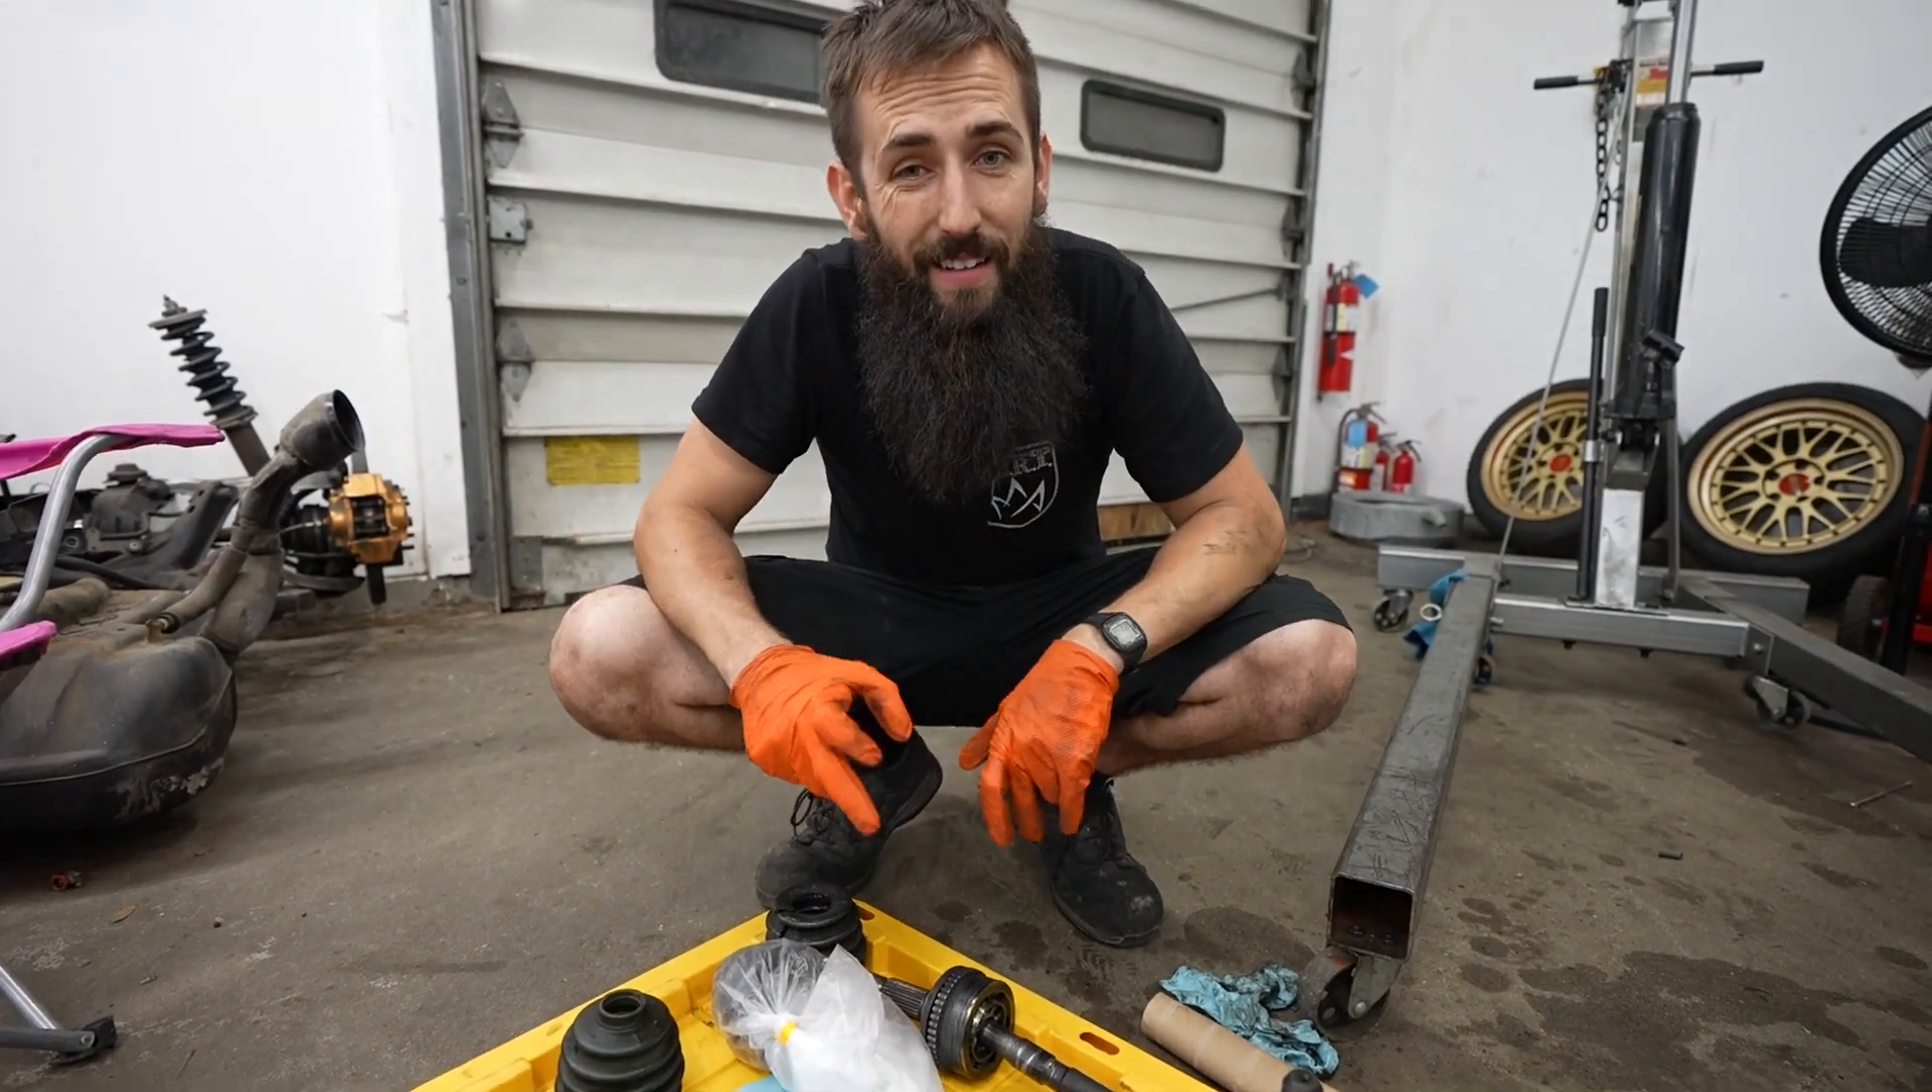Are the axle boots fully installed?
No.